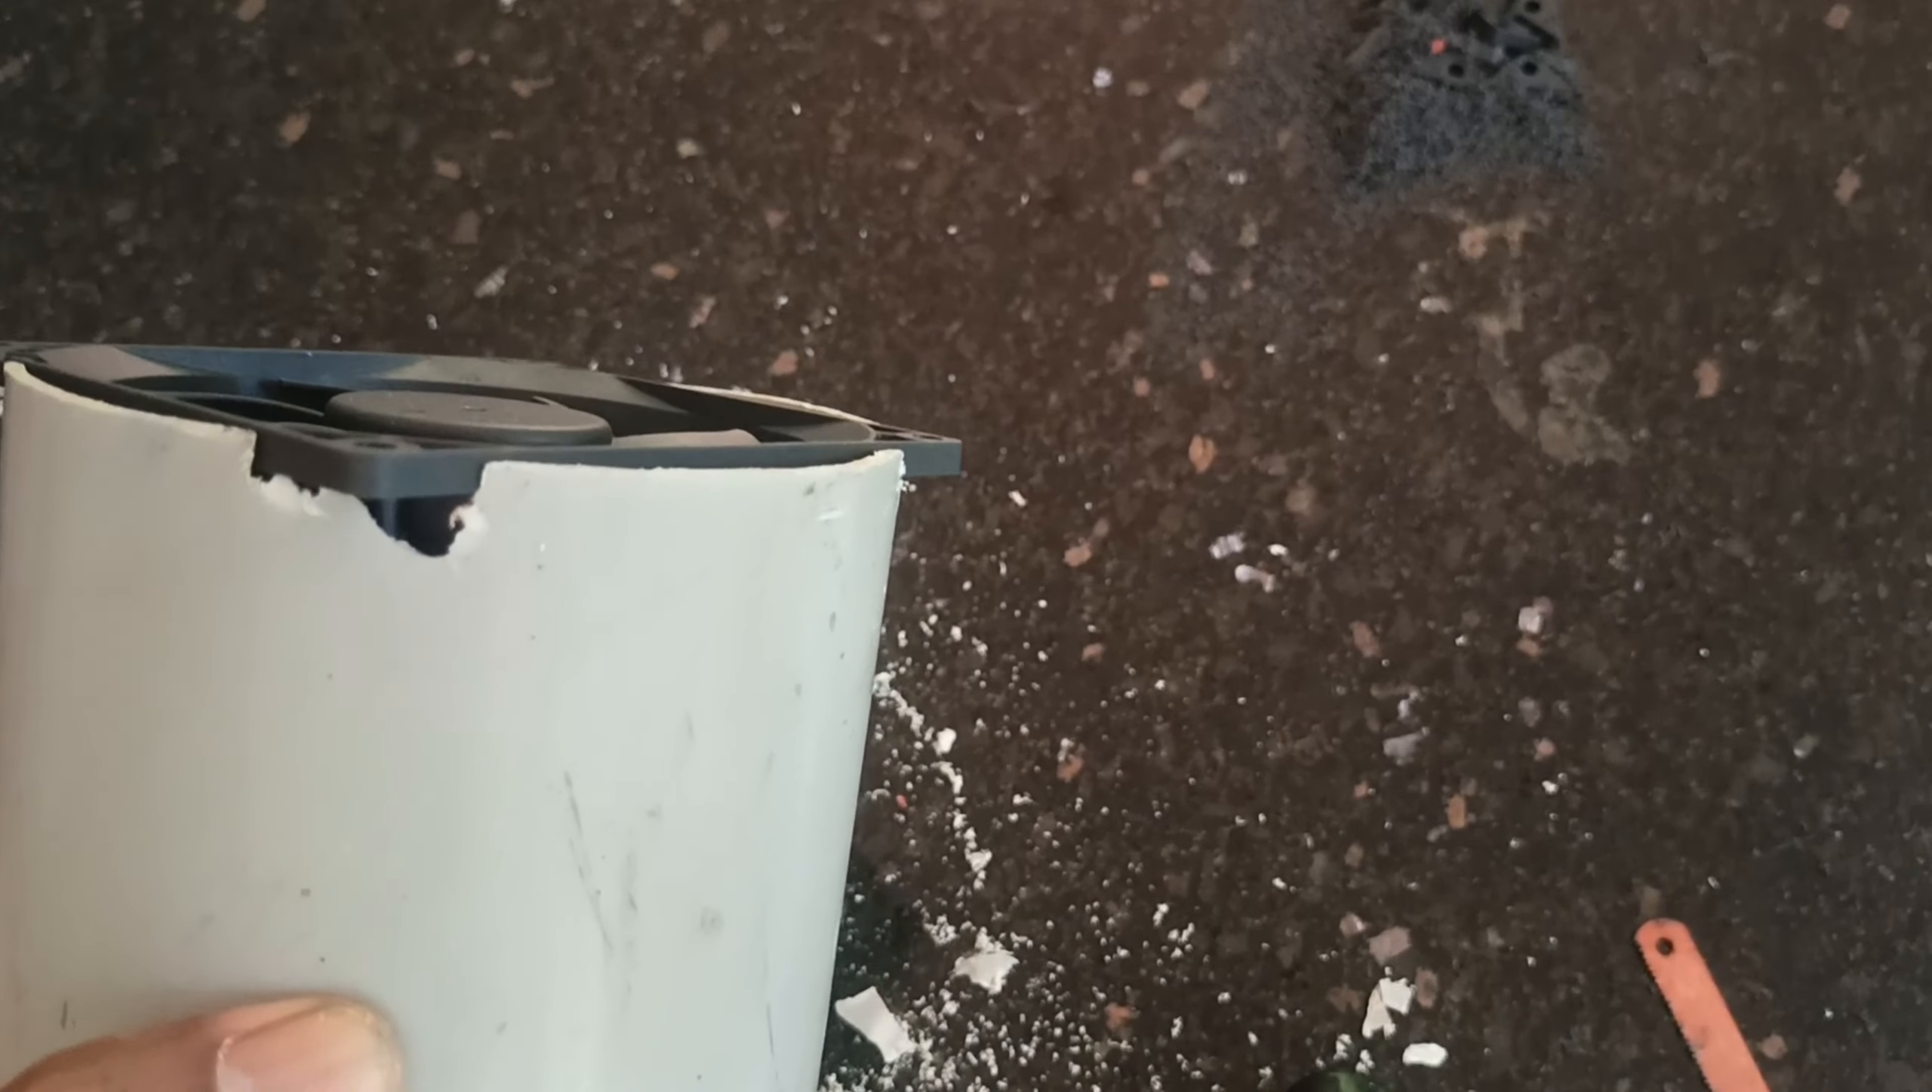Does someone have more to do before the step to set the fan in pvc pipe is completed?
No.